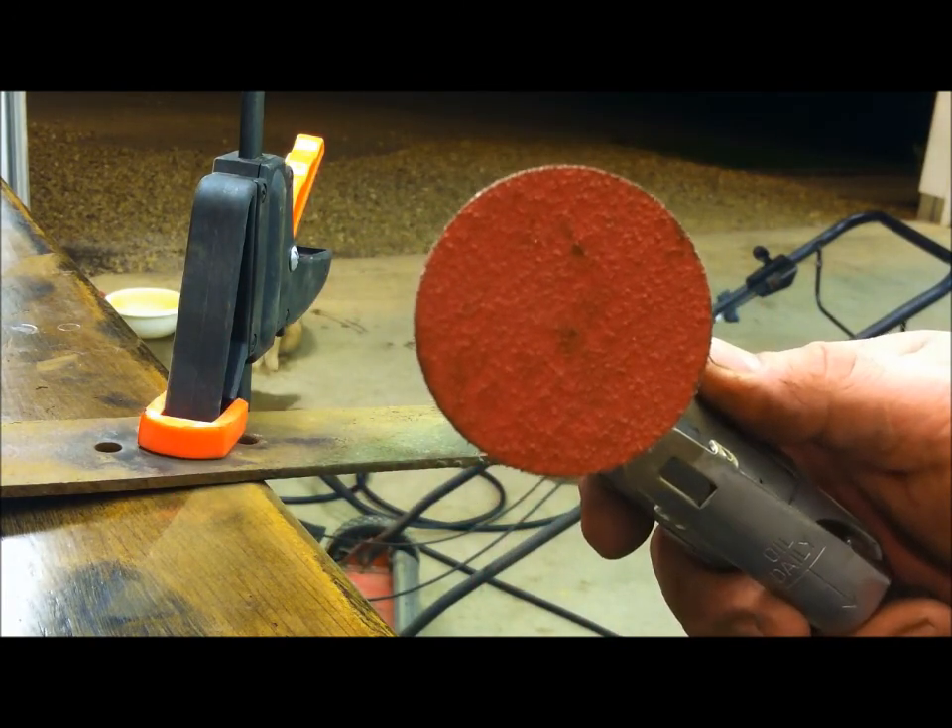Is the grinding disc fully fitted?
Yes.